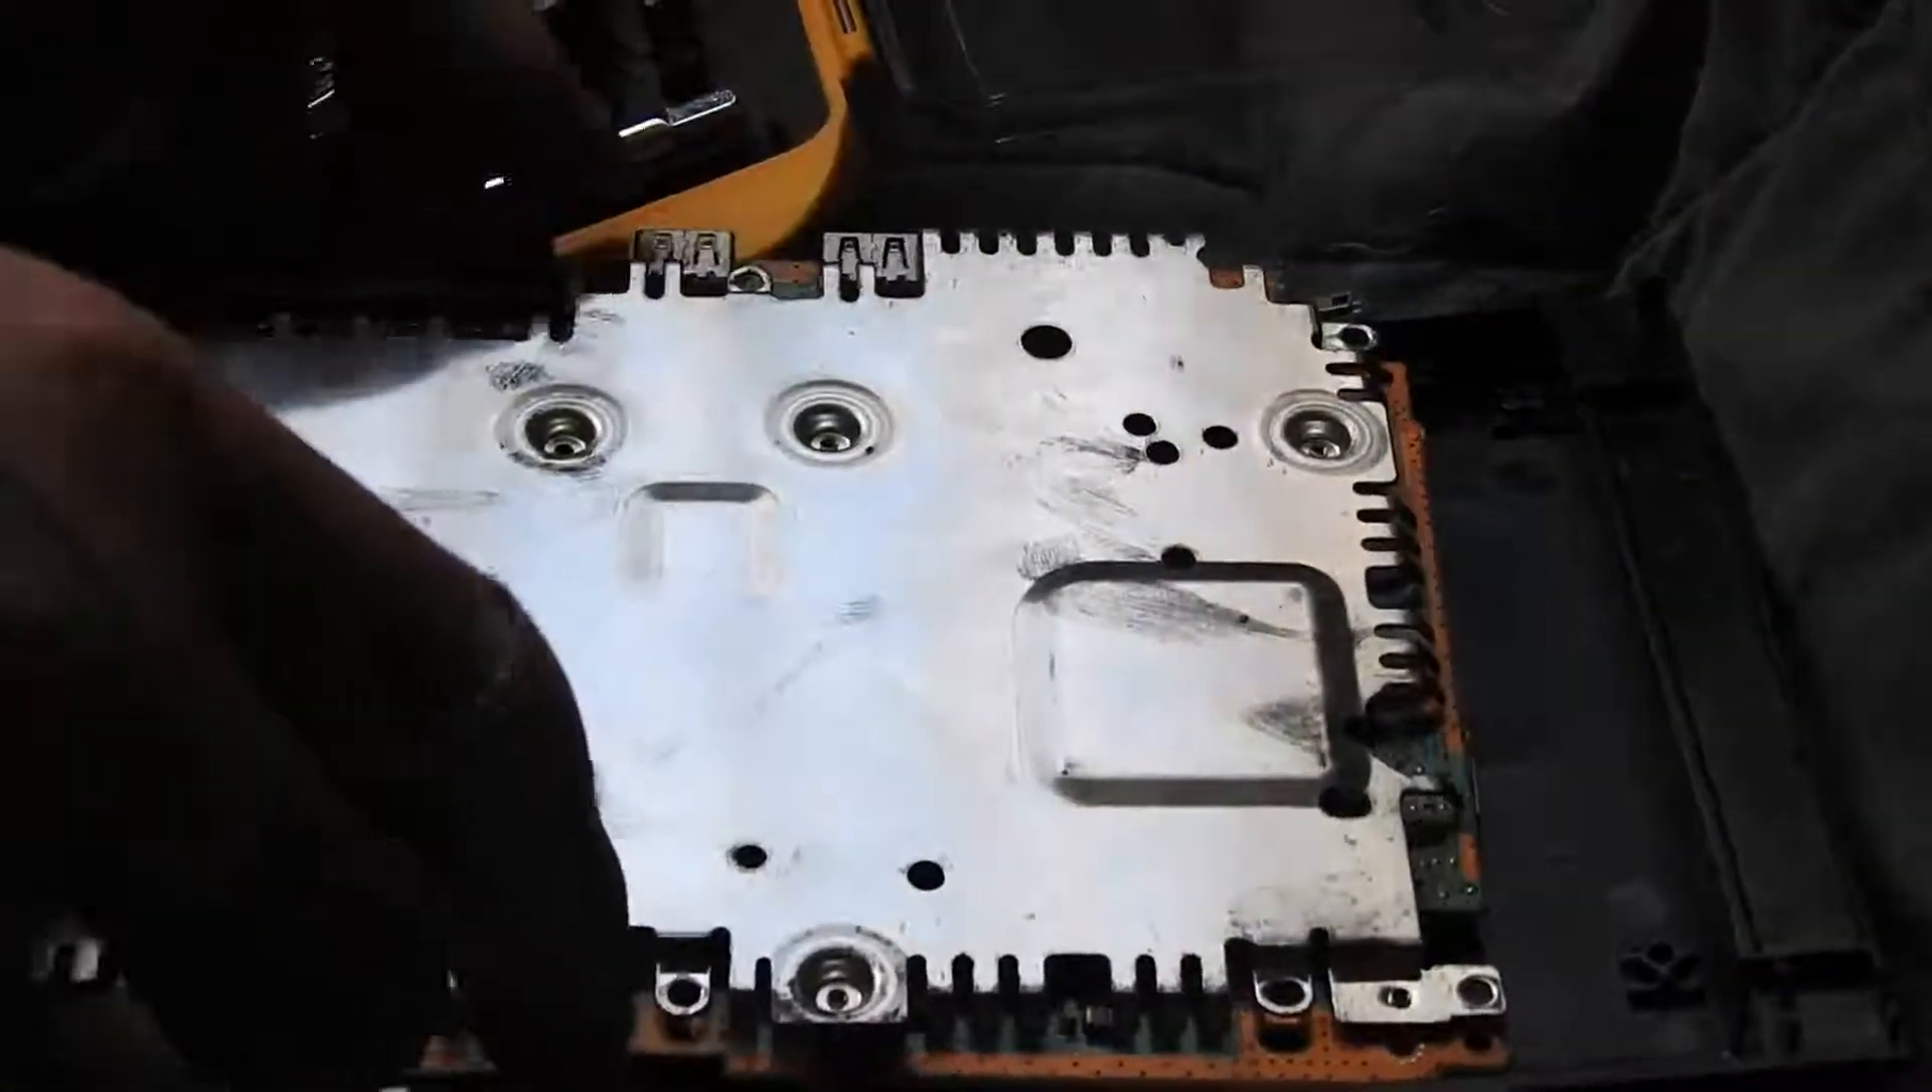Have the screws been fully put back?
No.